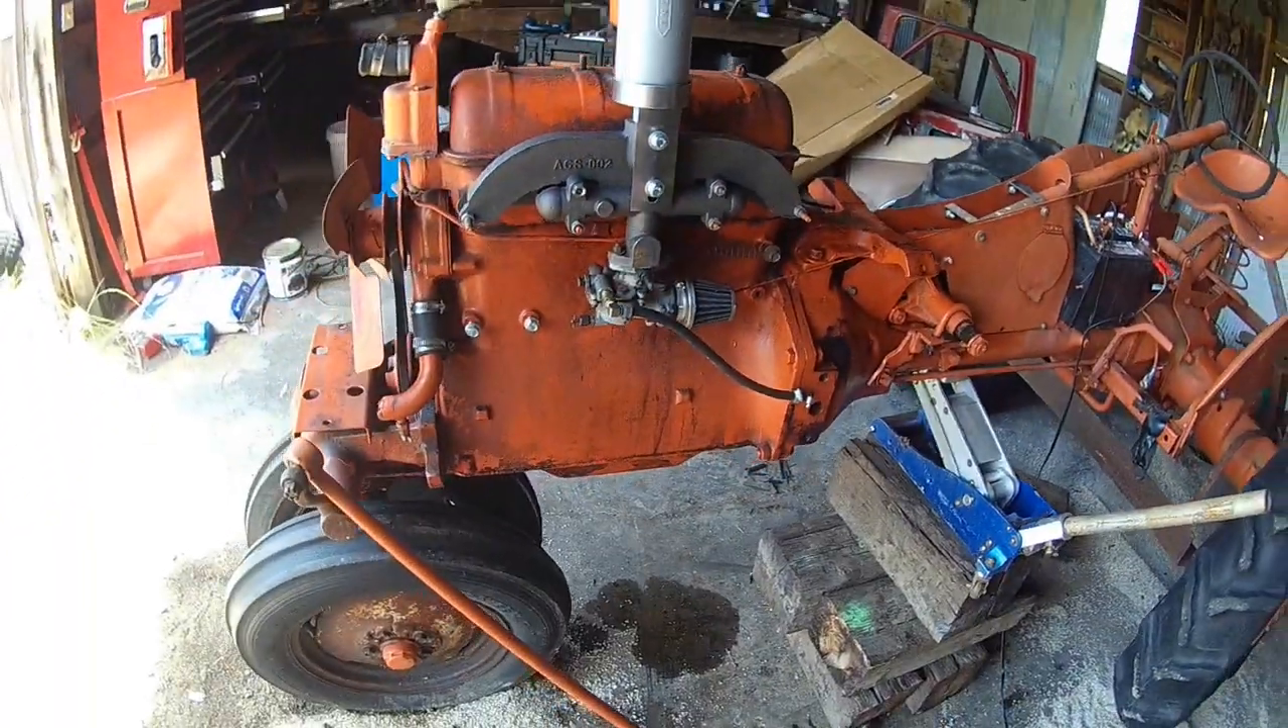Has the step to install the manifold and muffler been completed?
Yes.